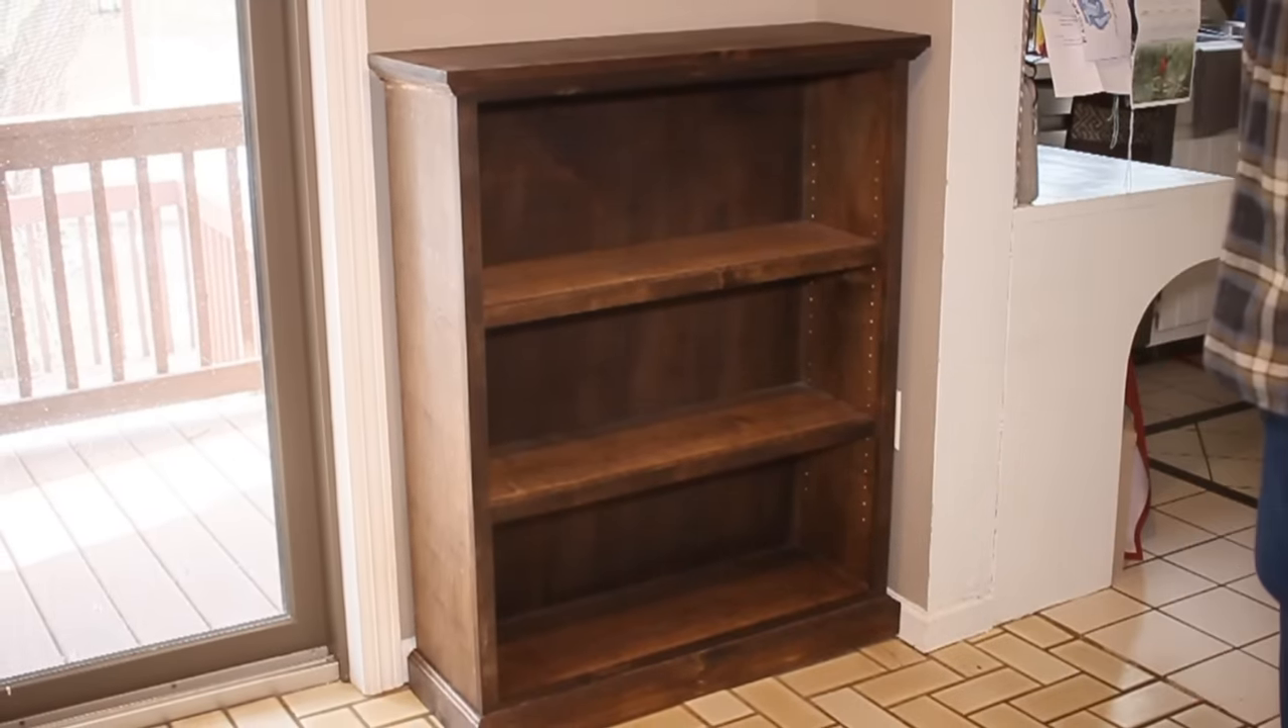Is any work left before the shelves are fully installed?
No.